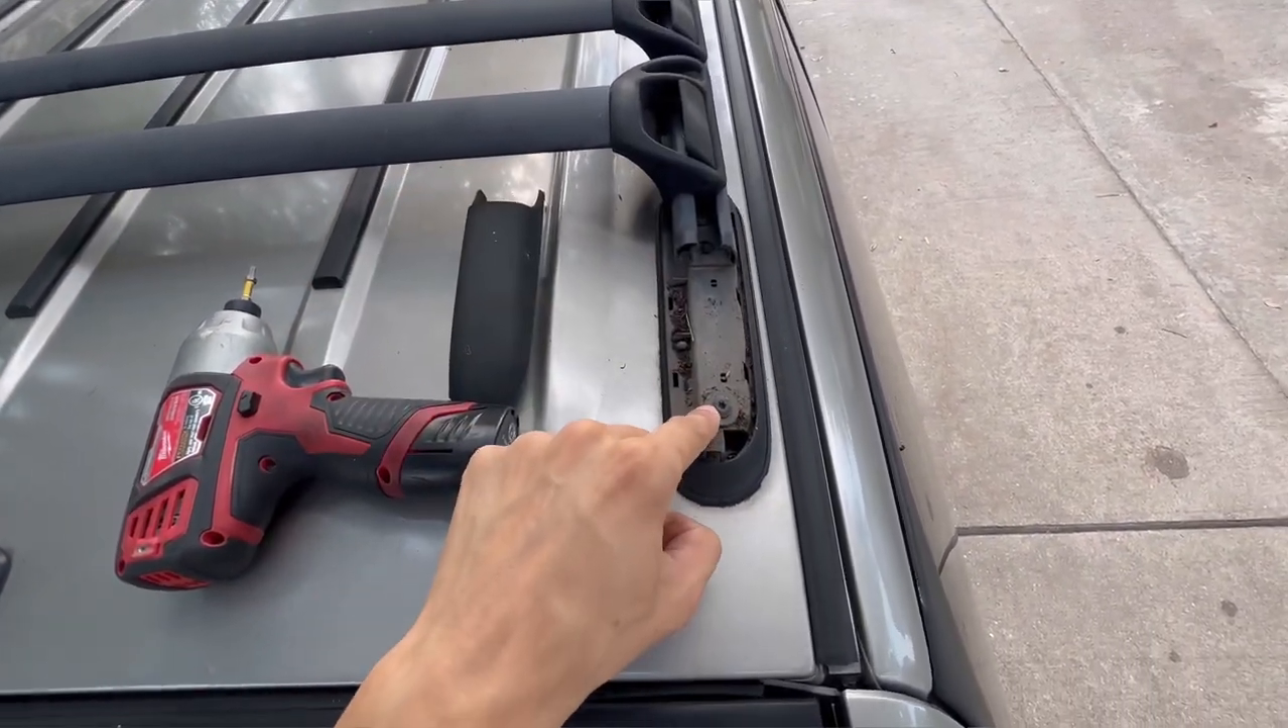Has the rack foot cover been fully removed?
Yes.